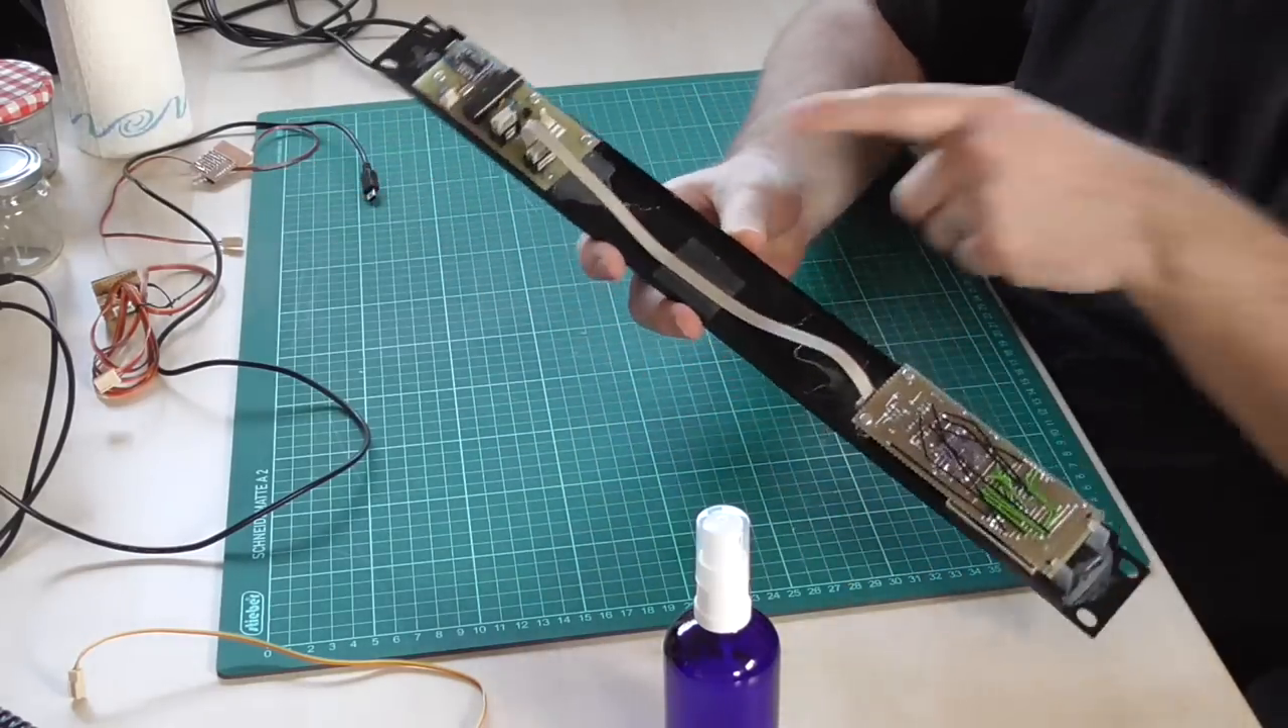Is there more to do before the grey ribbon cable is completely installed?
No.